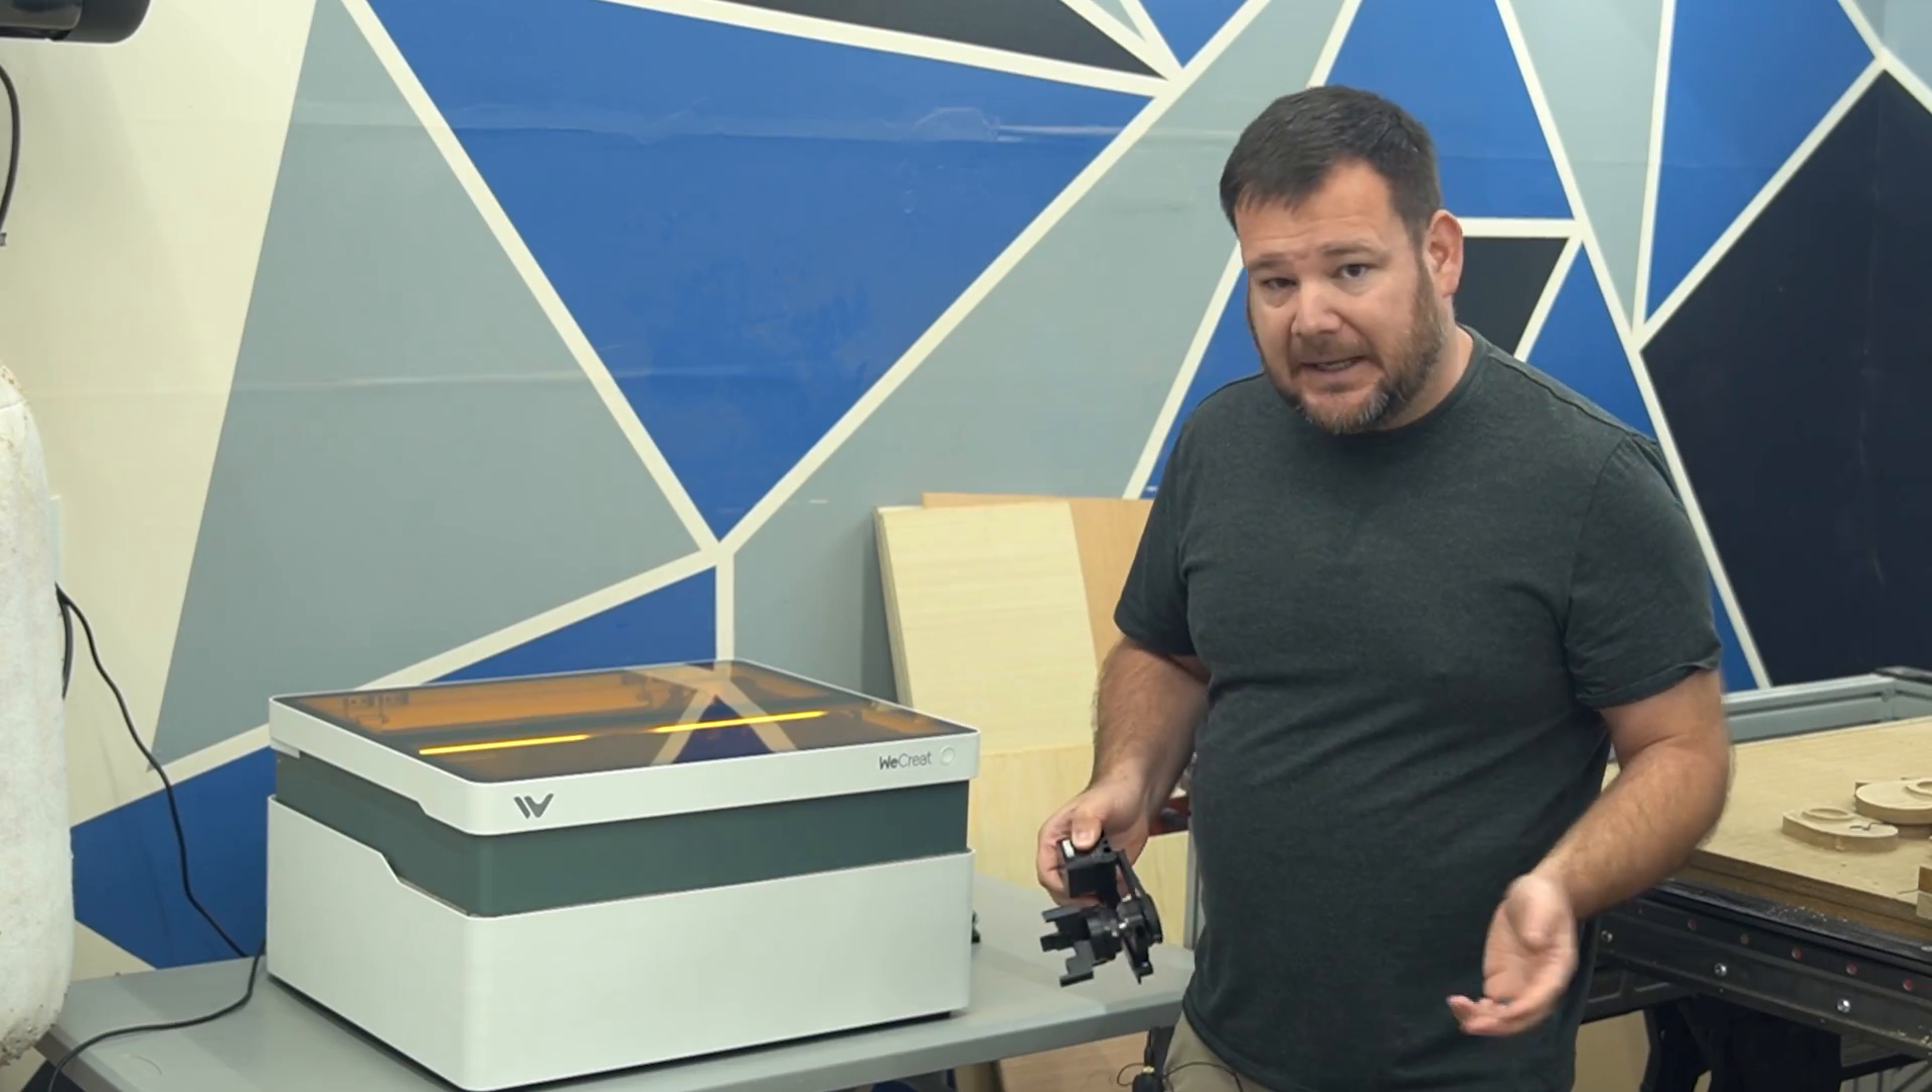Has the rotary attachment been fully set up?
No.